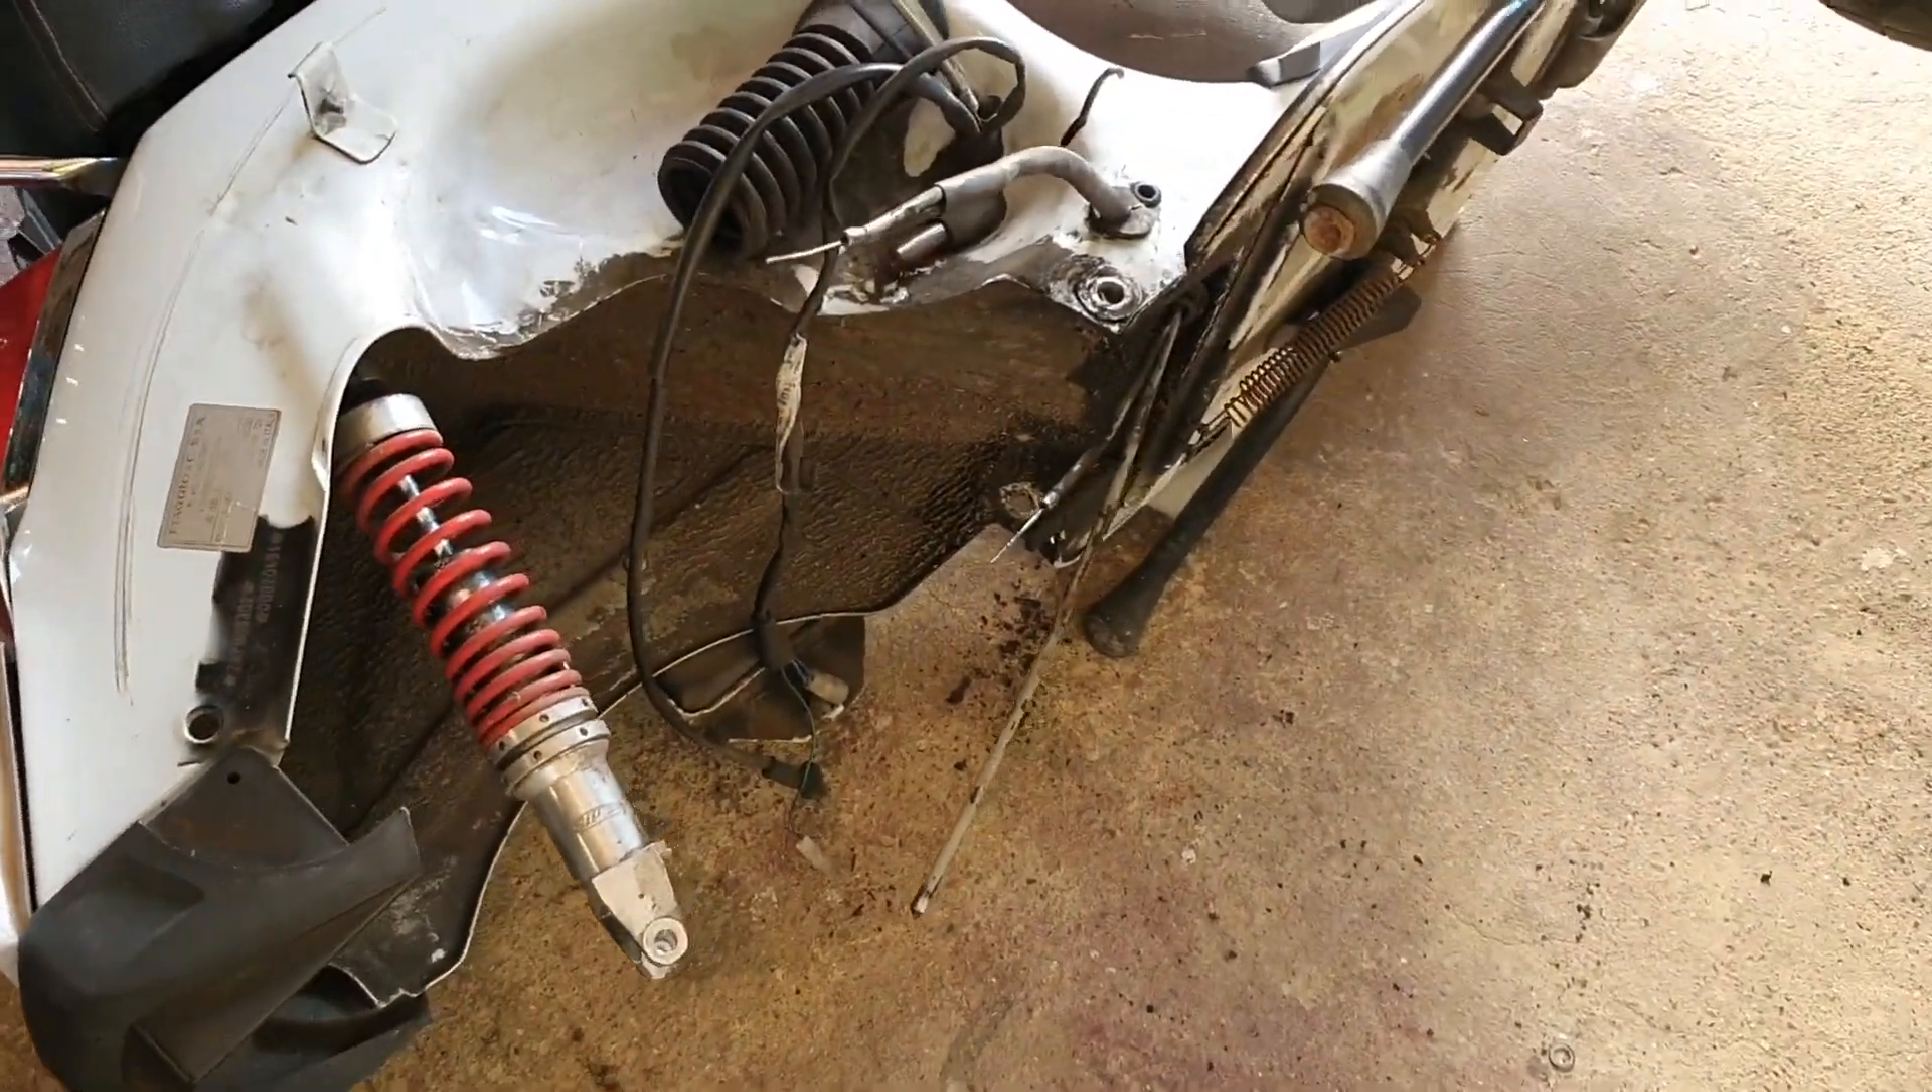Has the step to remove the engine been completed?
Yes.